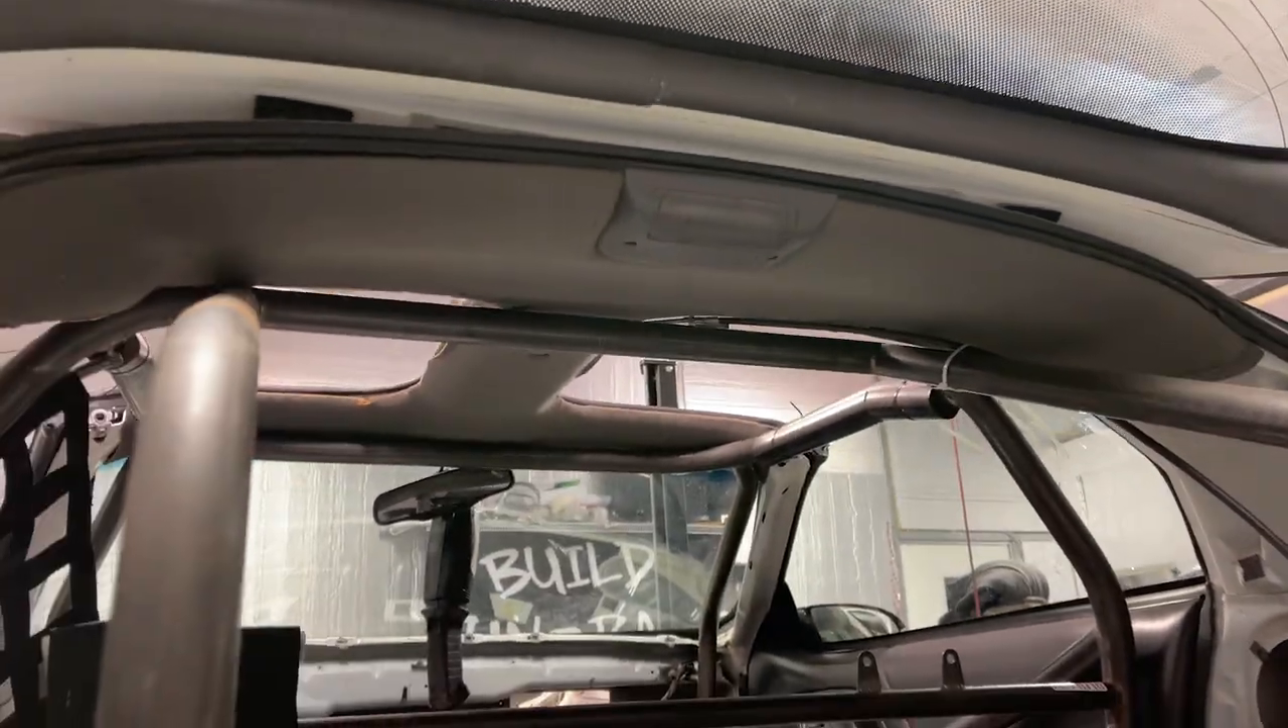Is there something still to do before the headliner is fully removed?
Yes.